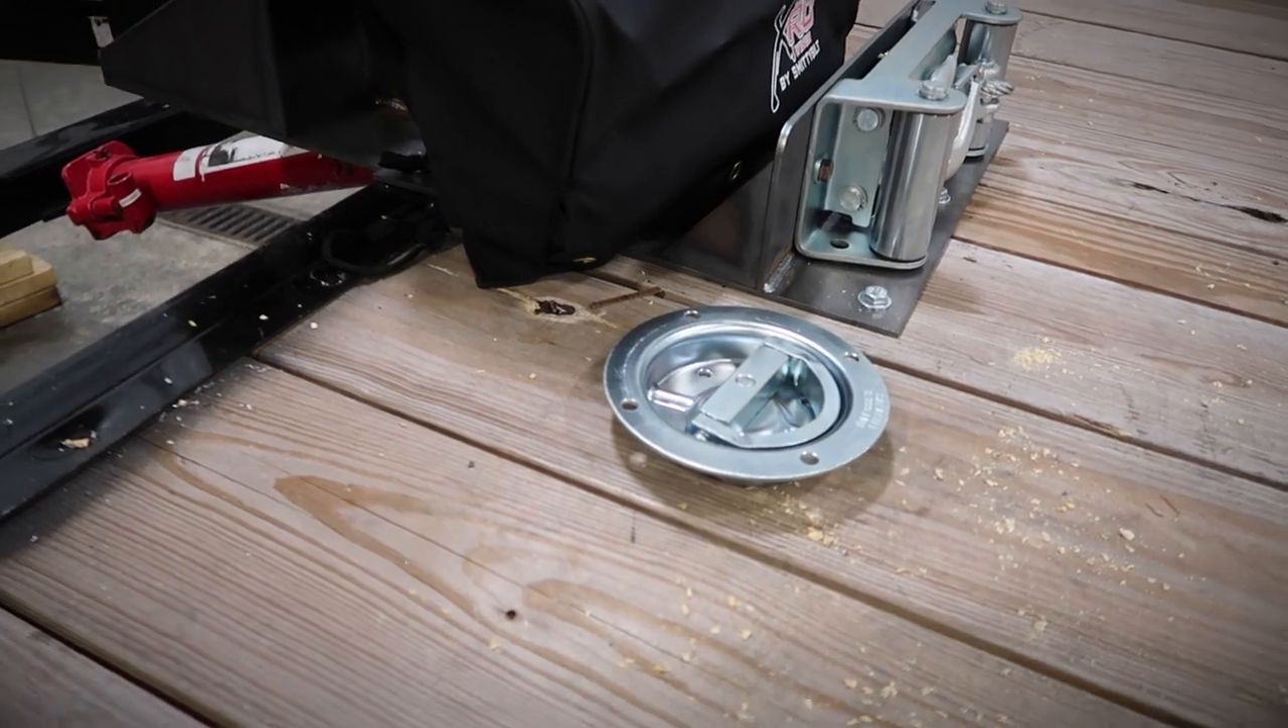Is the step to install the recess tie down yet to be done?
Yes.